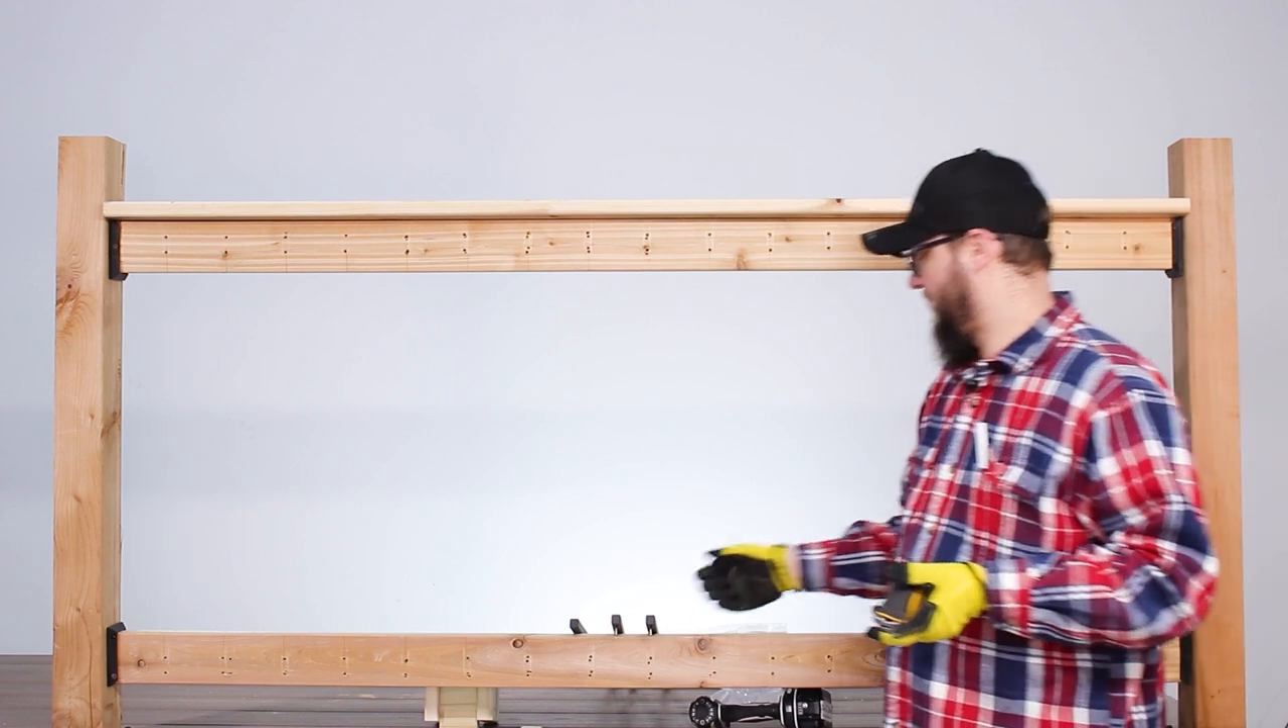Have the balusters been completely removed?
Yes.